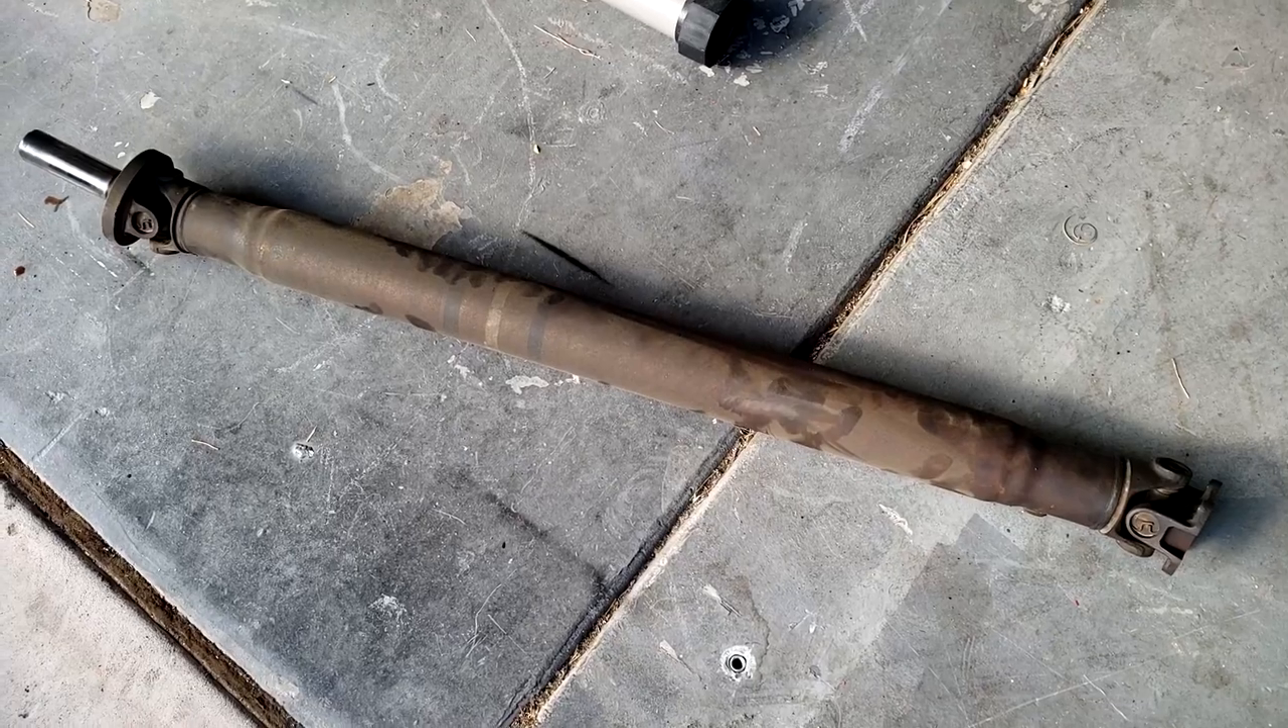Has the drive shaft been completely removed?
Yes.